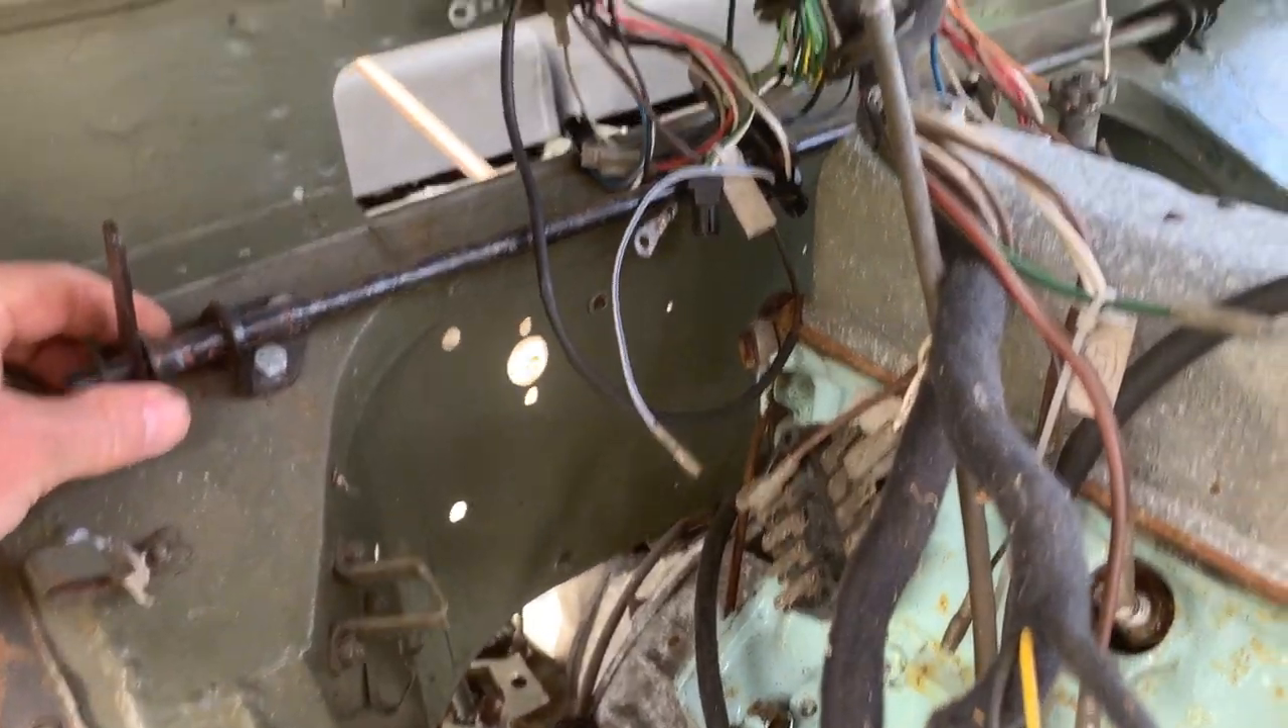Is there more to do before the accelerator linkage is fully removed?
Yes.